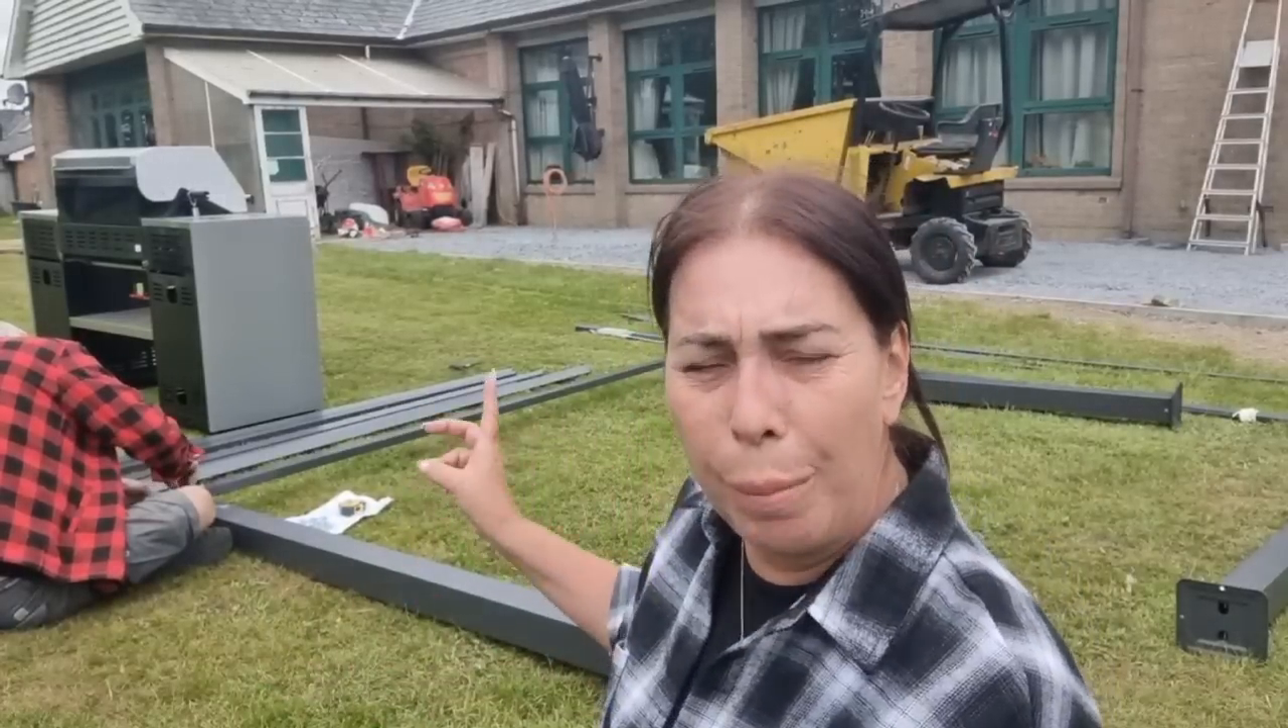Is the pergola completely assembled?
No.